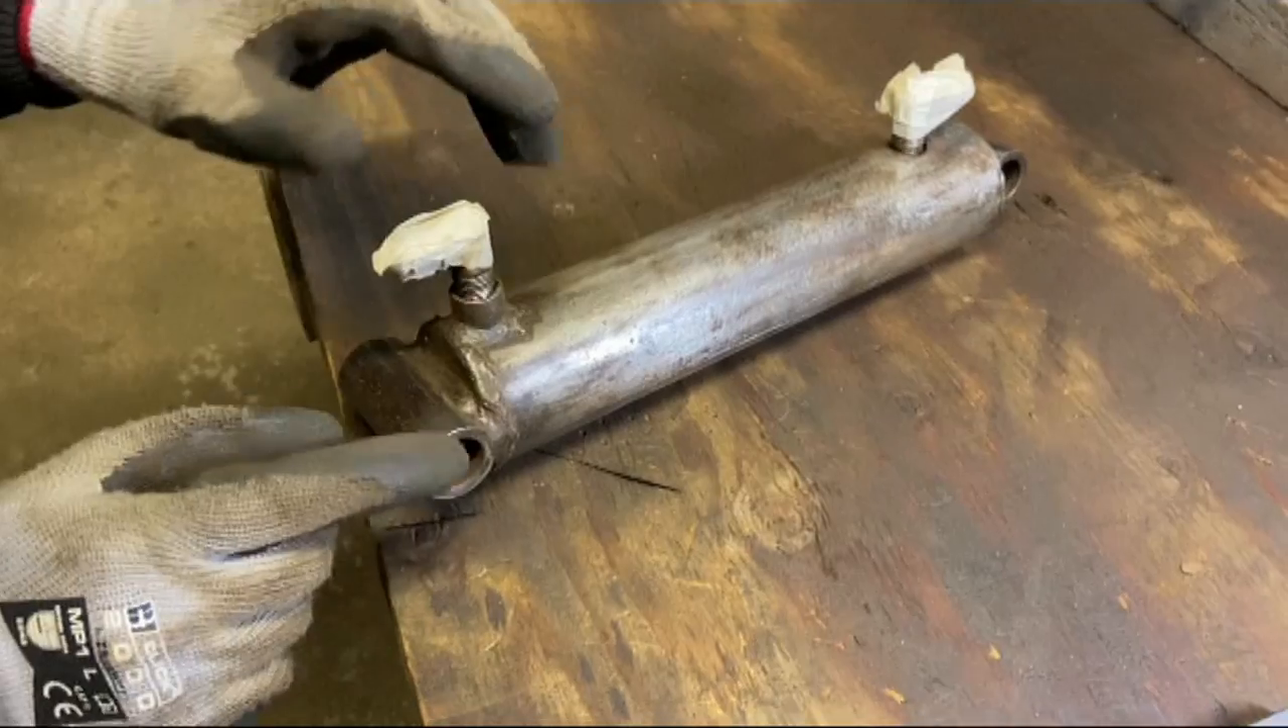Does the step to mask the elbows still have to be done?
No.